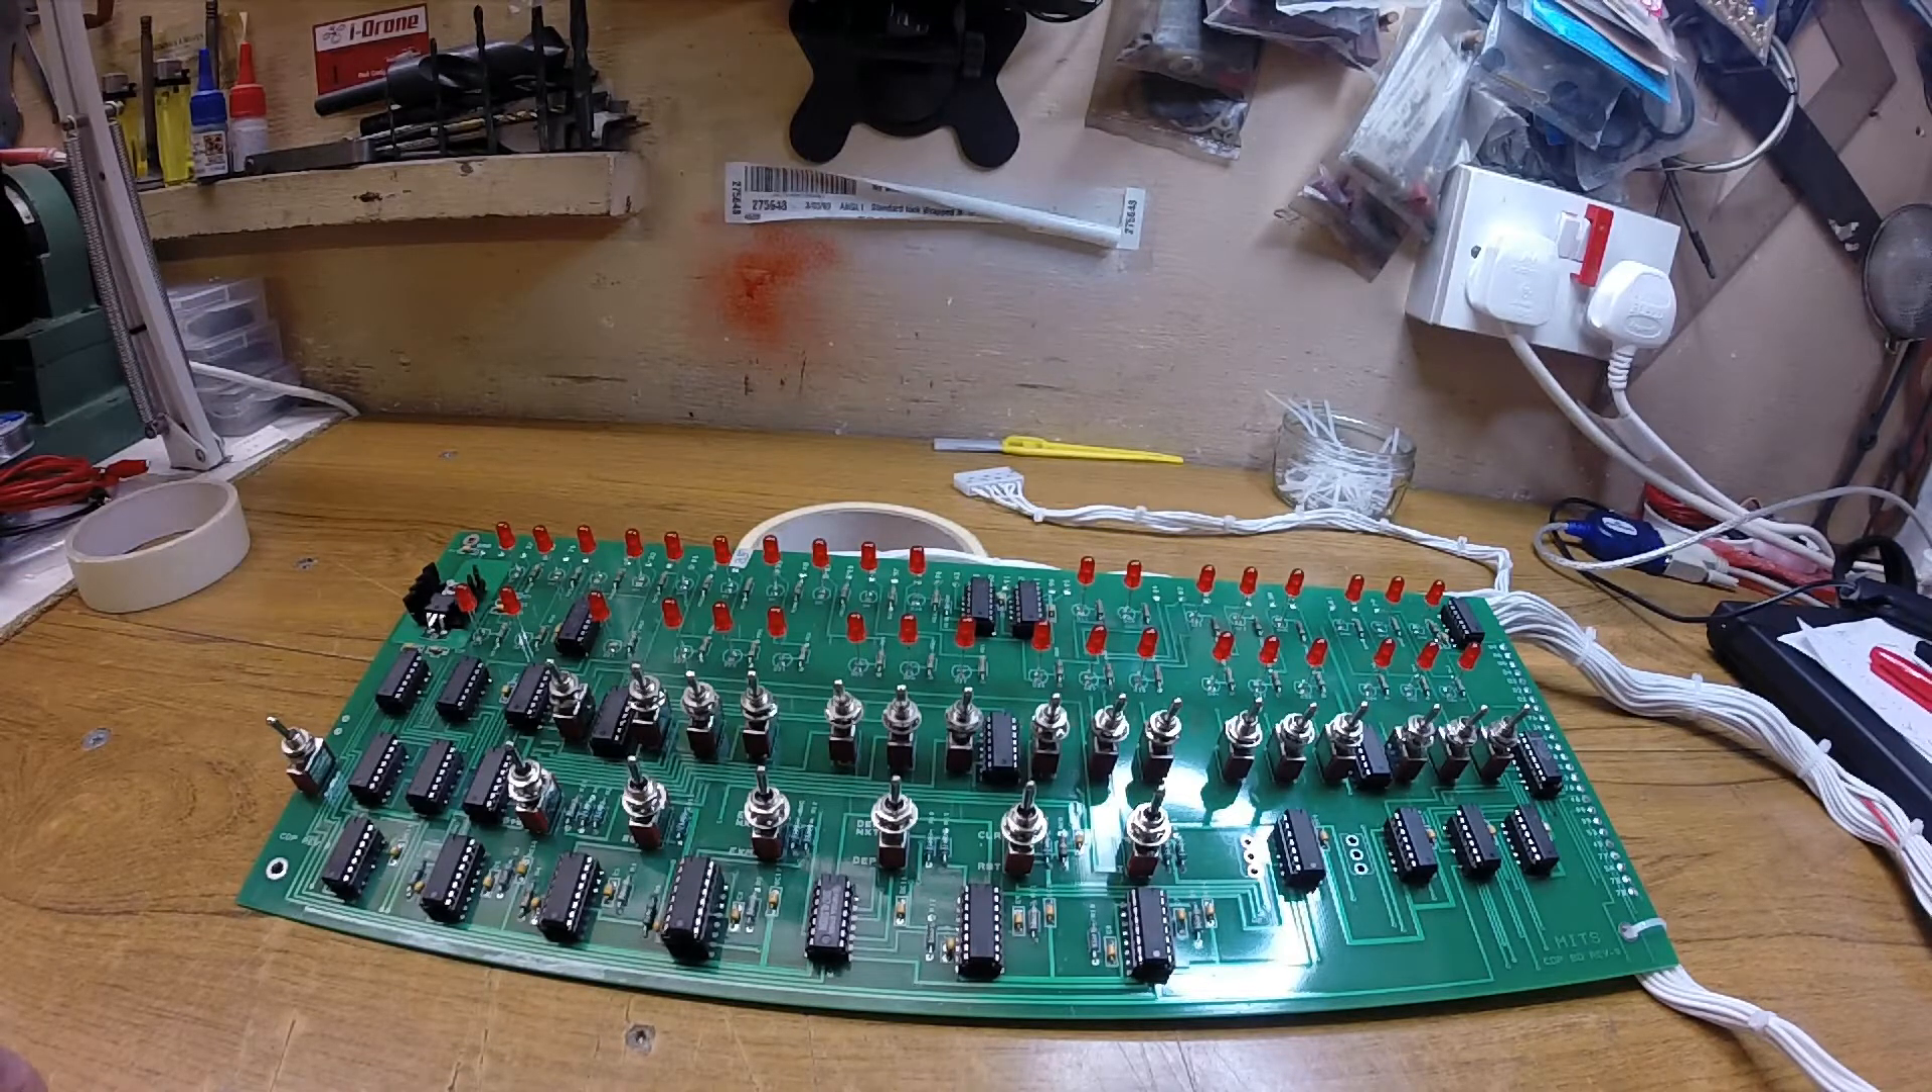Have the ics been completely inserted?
Yes.